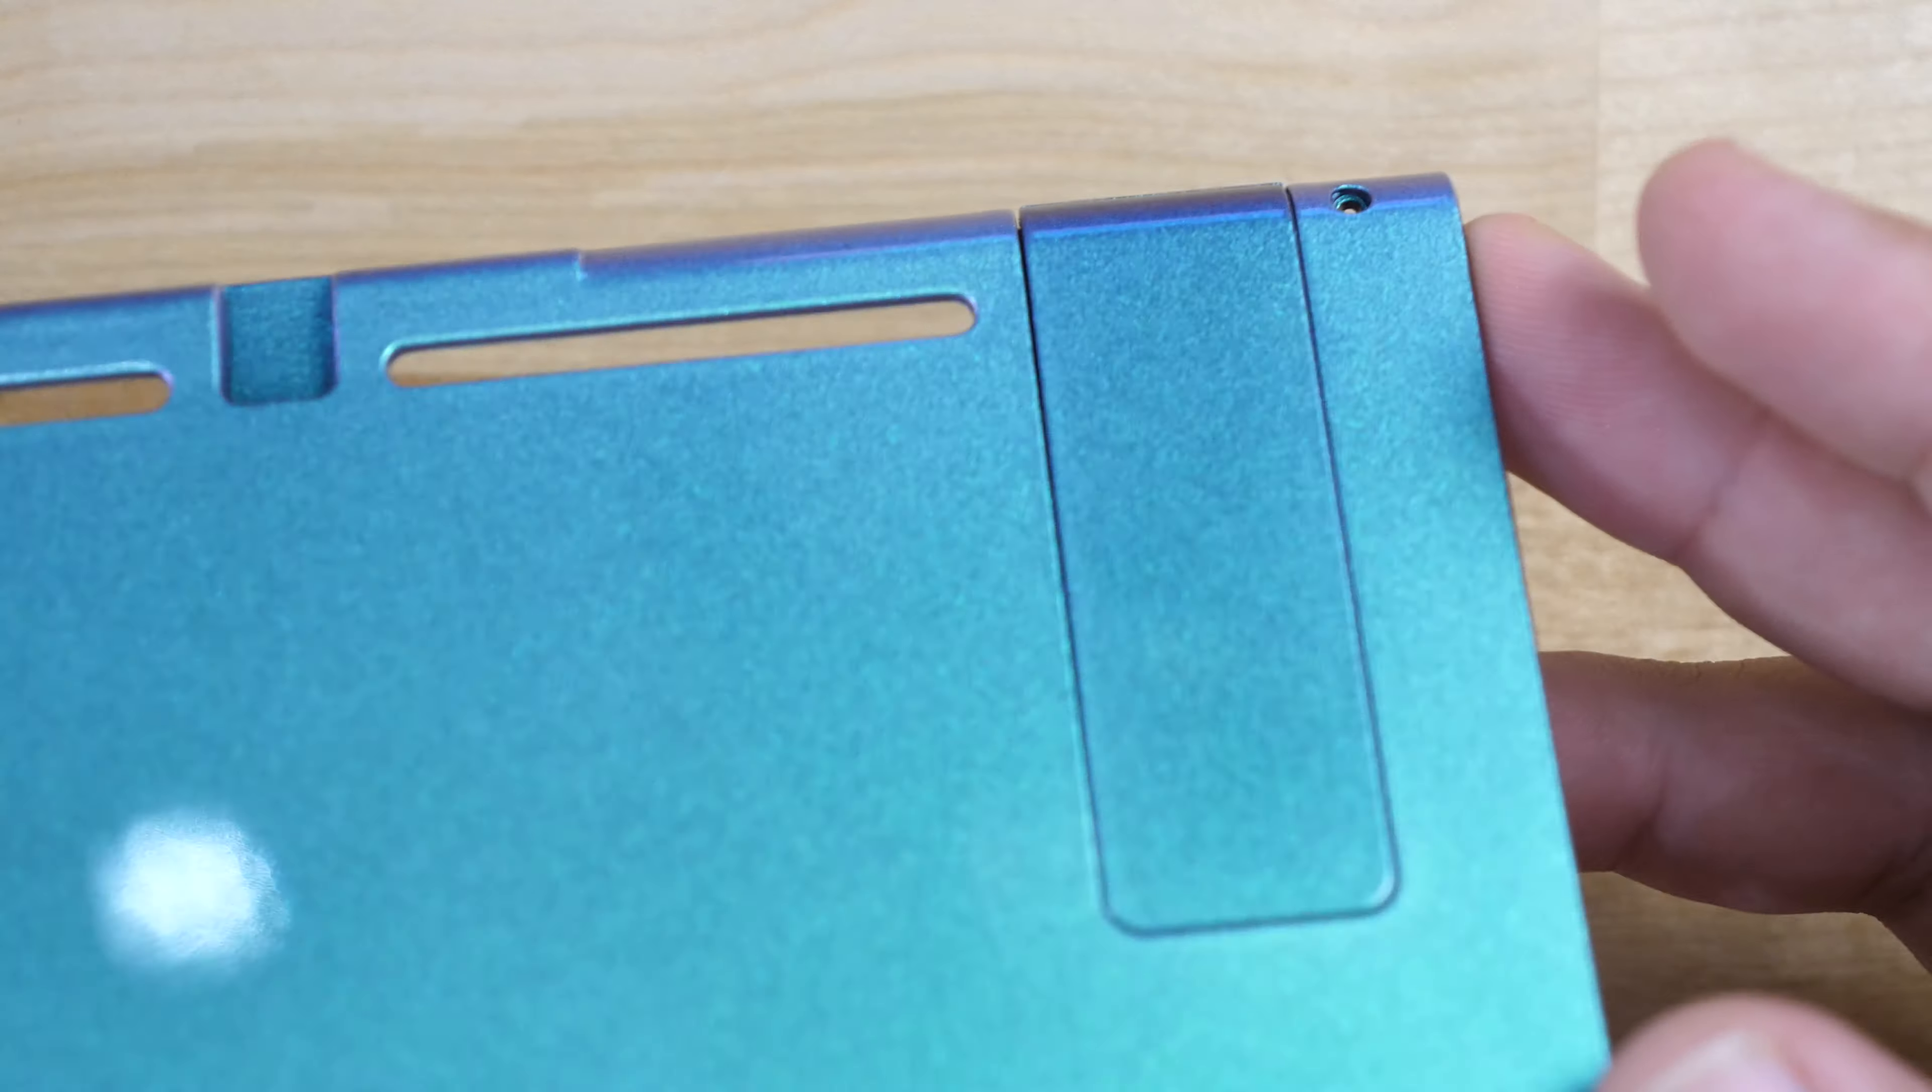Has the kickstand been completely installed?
Yes.